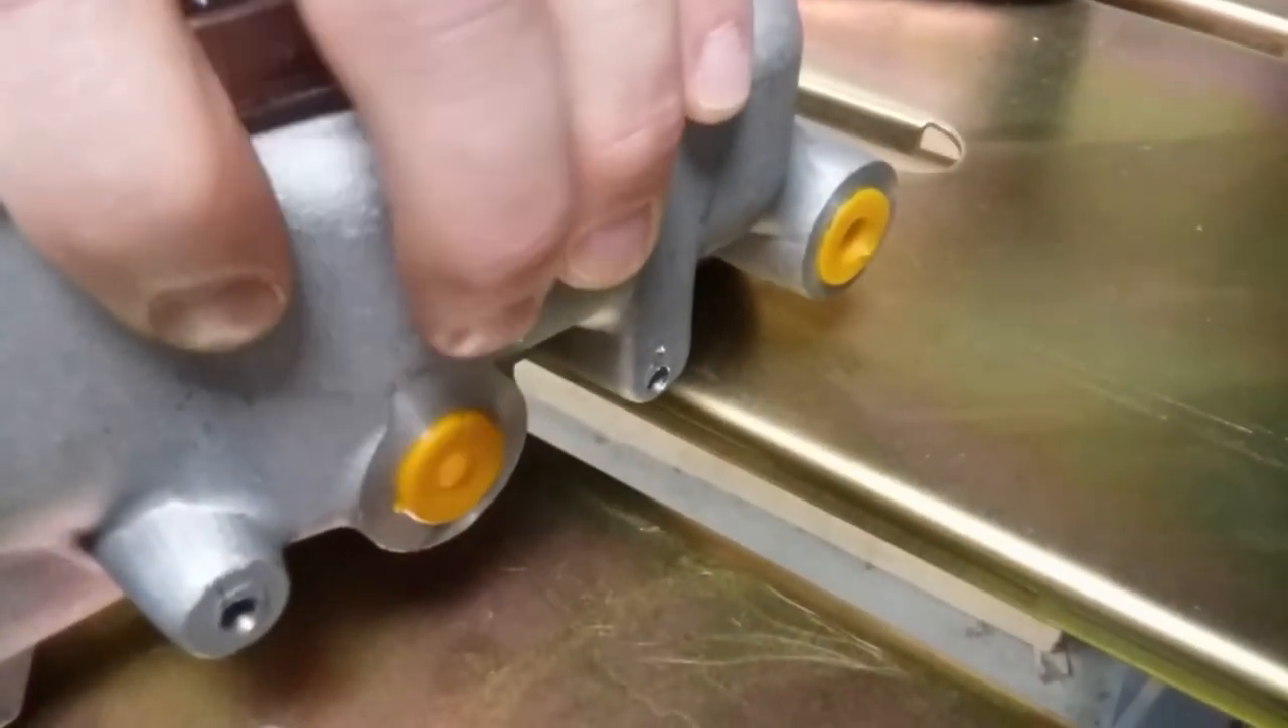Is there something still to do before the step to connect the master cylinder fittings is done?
Yes.